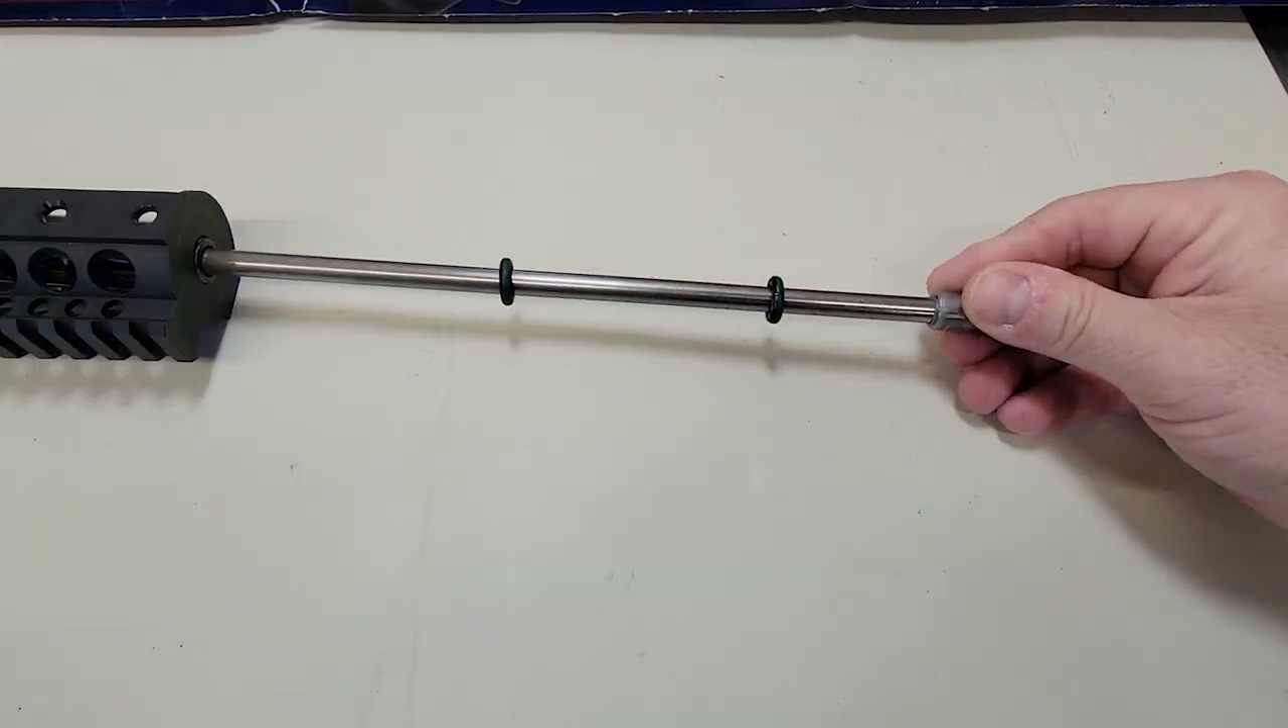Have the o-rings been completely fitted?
Yes.